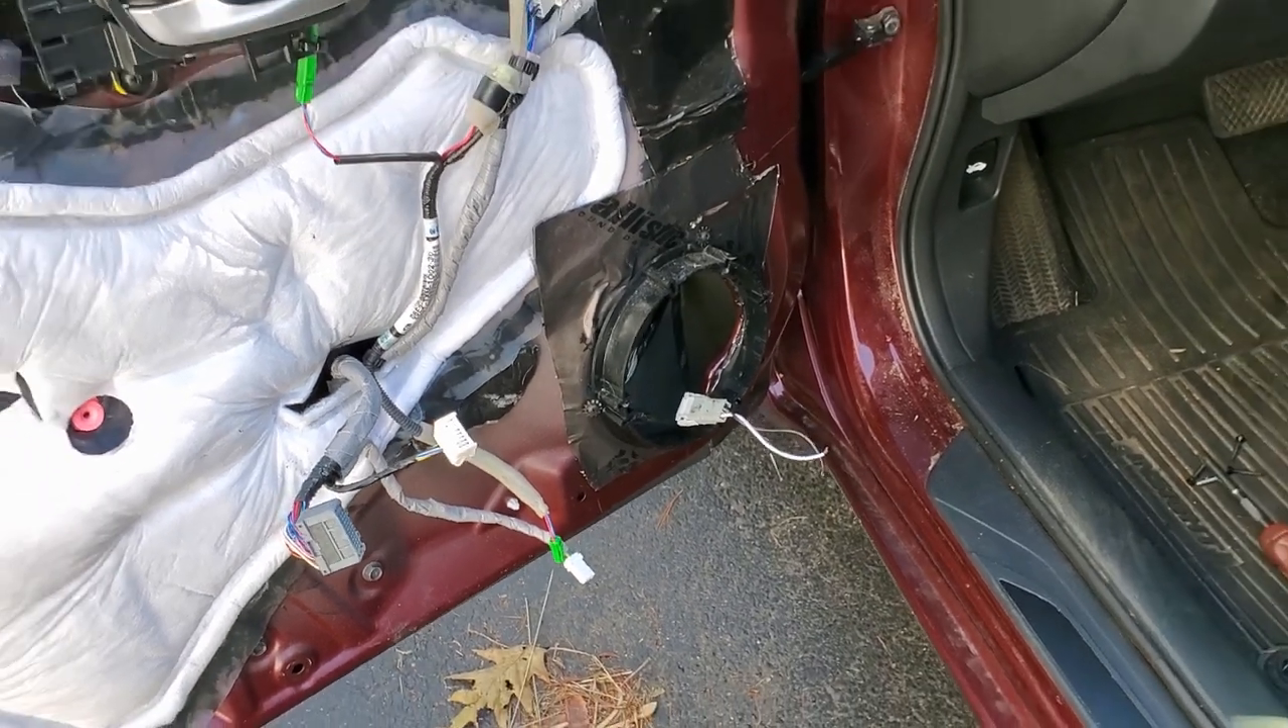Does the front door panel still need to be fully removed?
No.